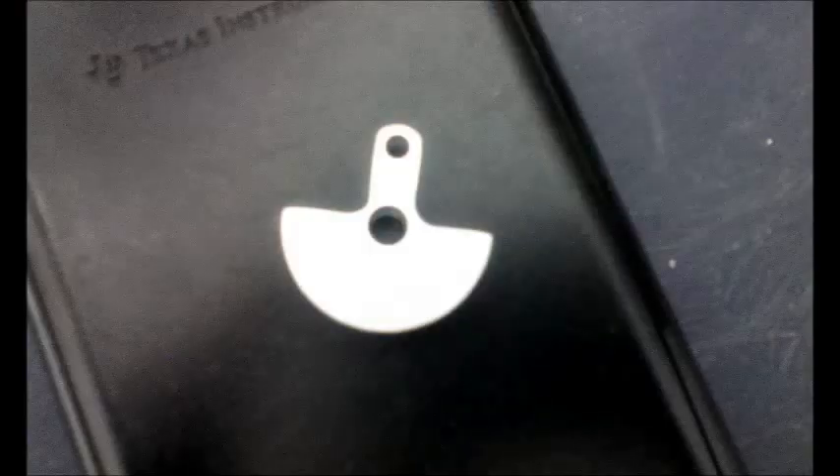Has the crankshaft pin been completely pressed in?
No.